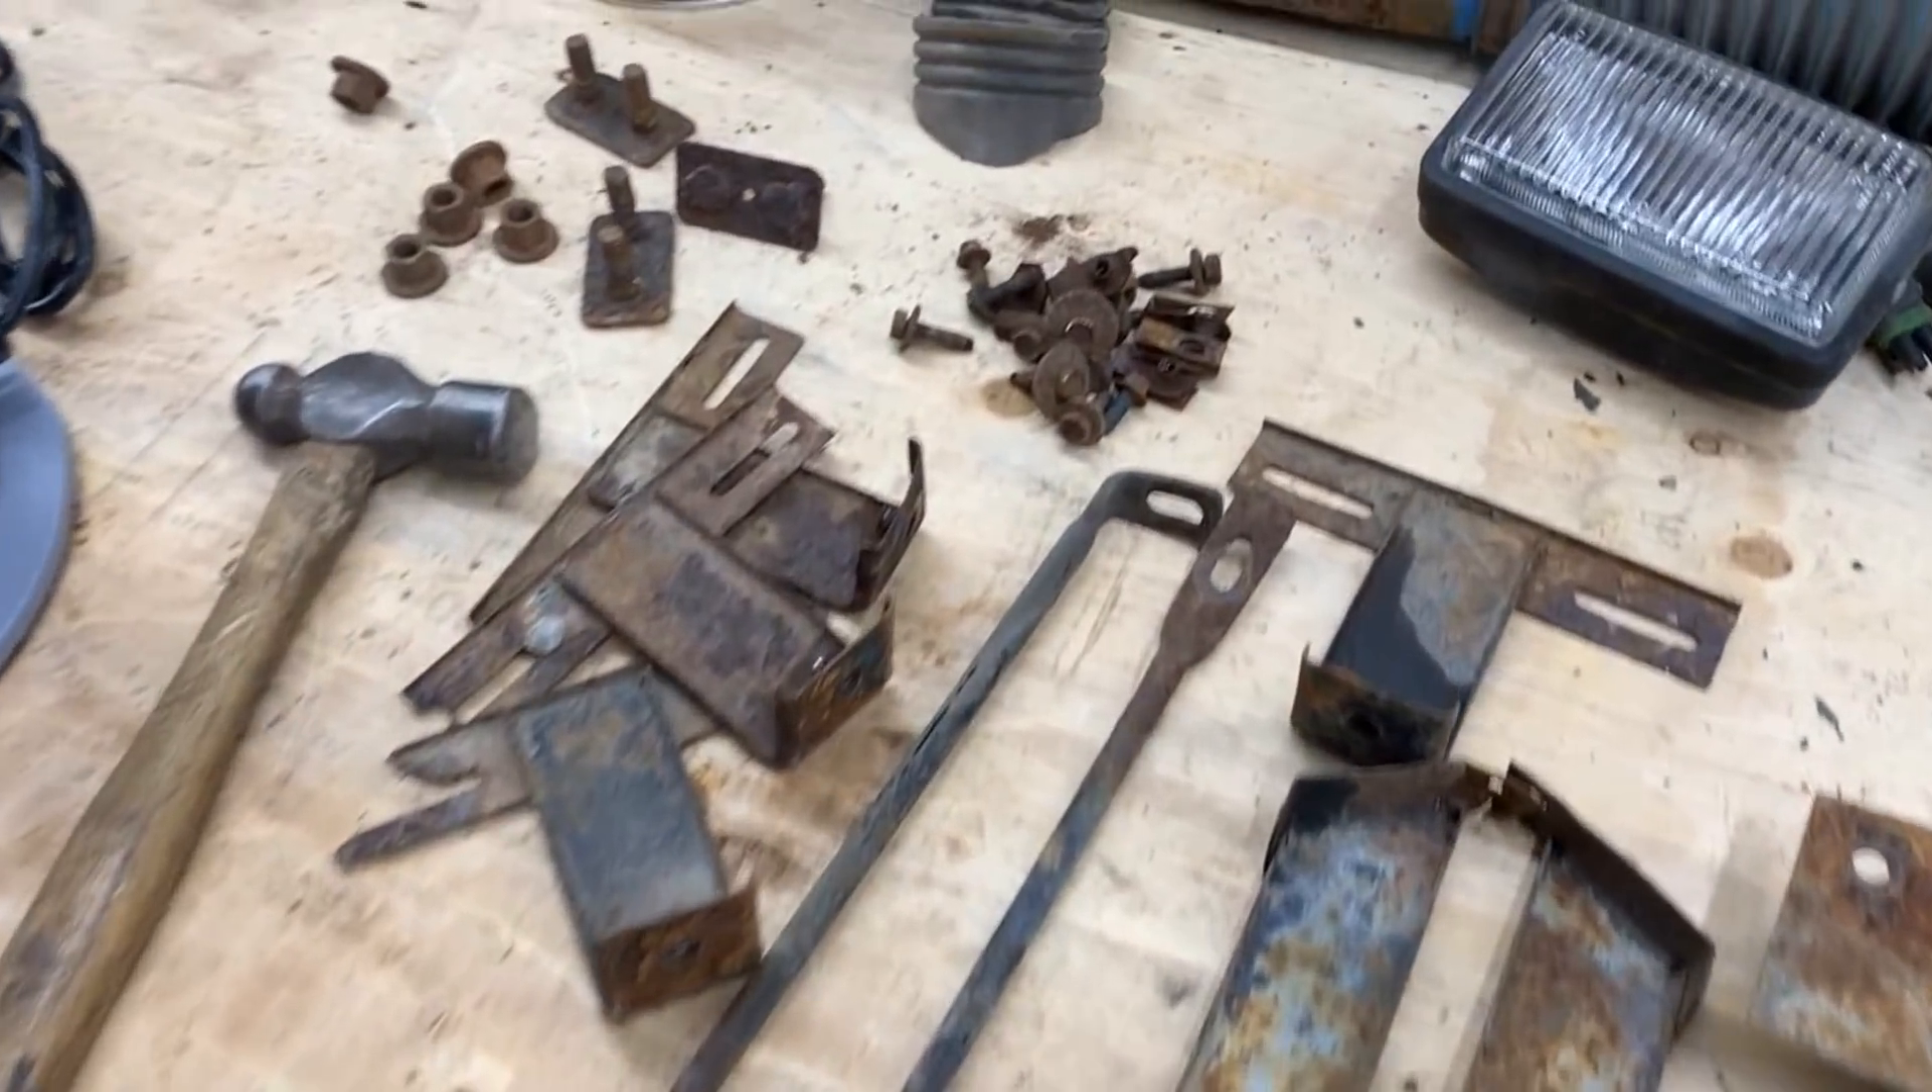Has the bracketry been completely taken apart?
Yes.